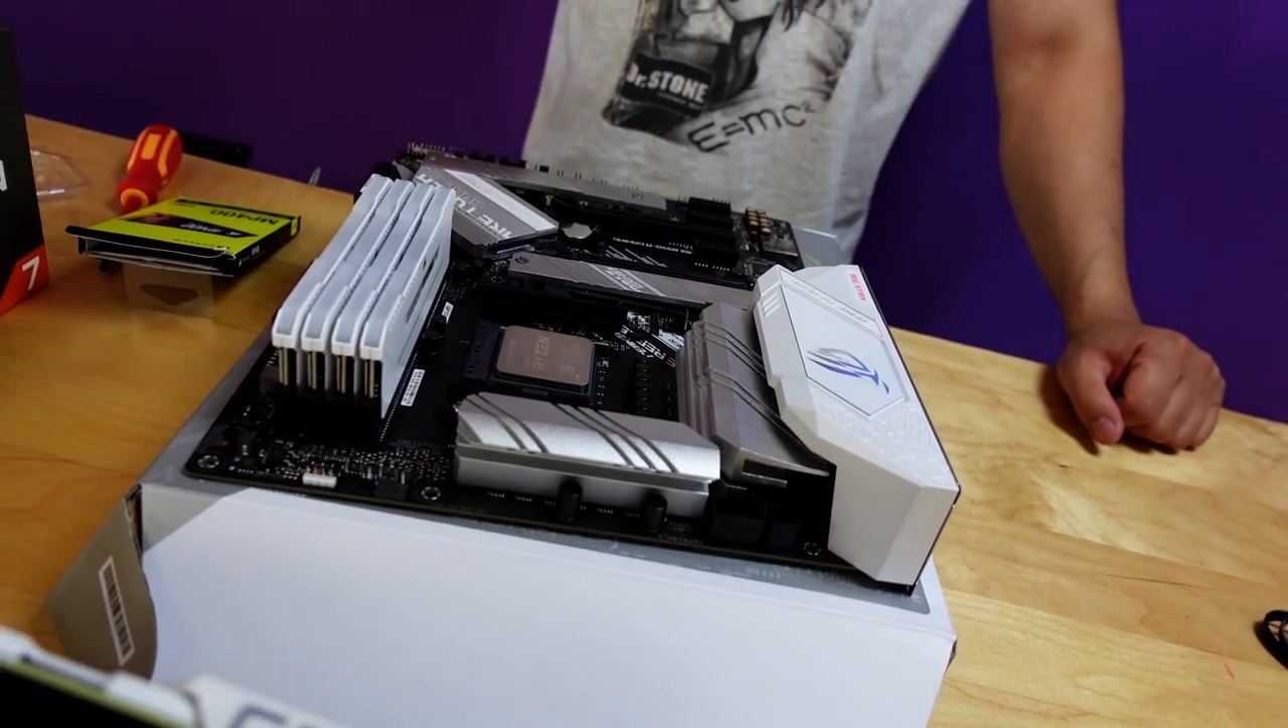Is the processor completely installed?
Yes.